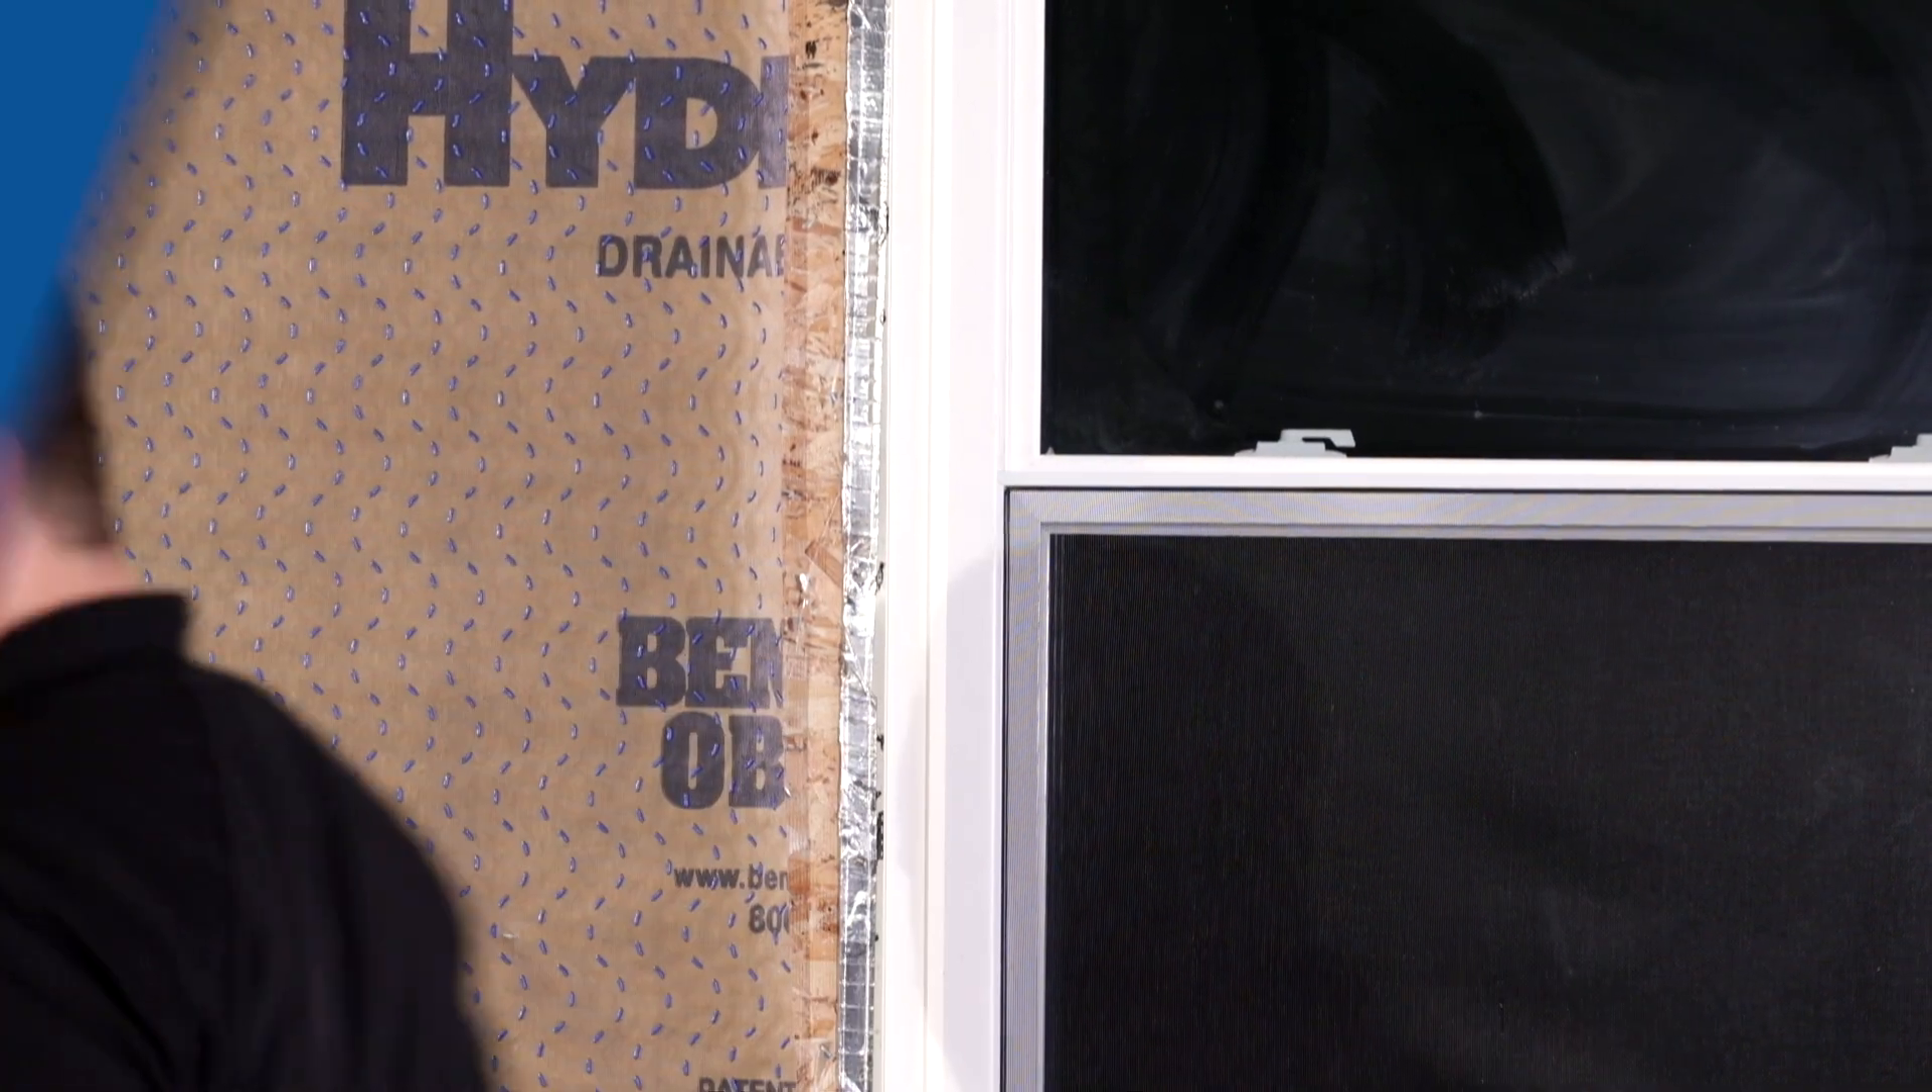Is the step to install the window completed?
Yes.